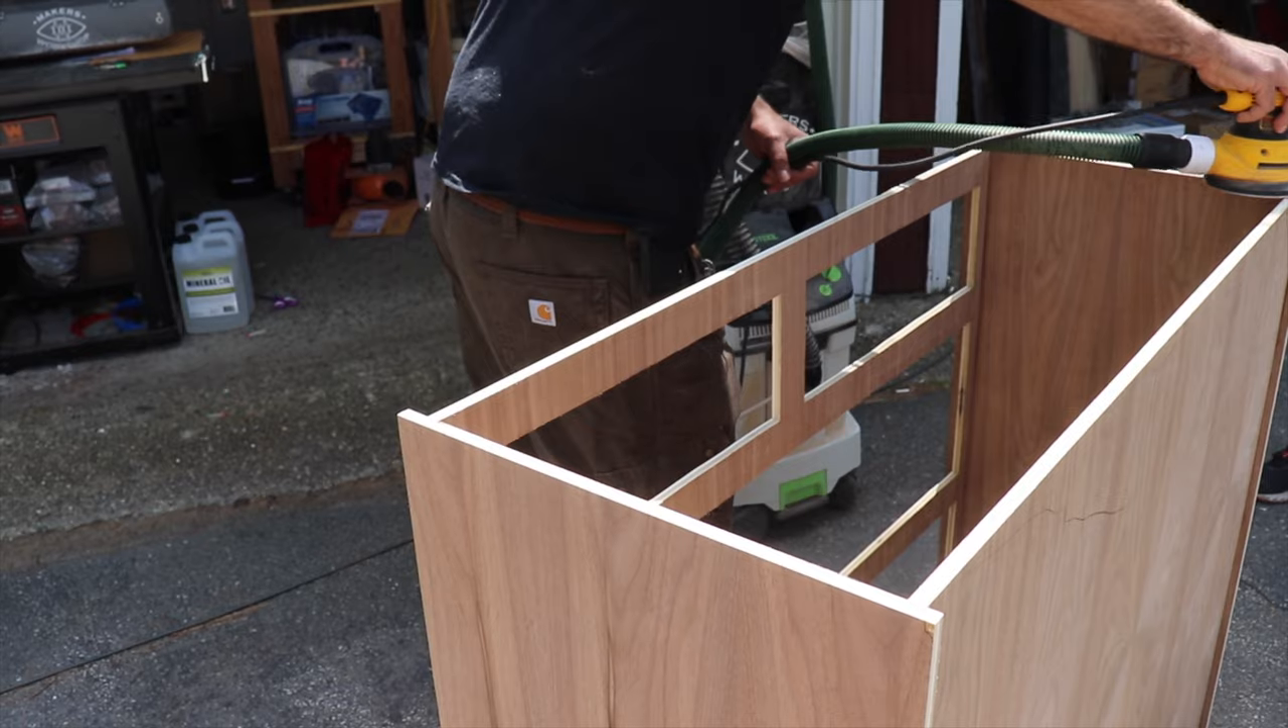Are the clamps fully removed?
Yes.